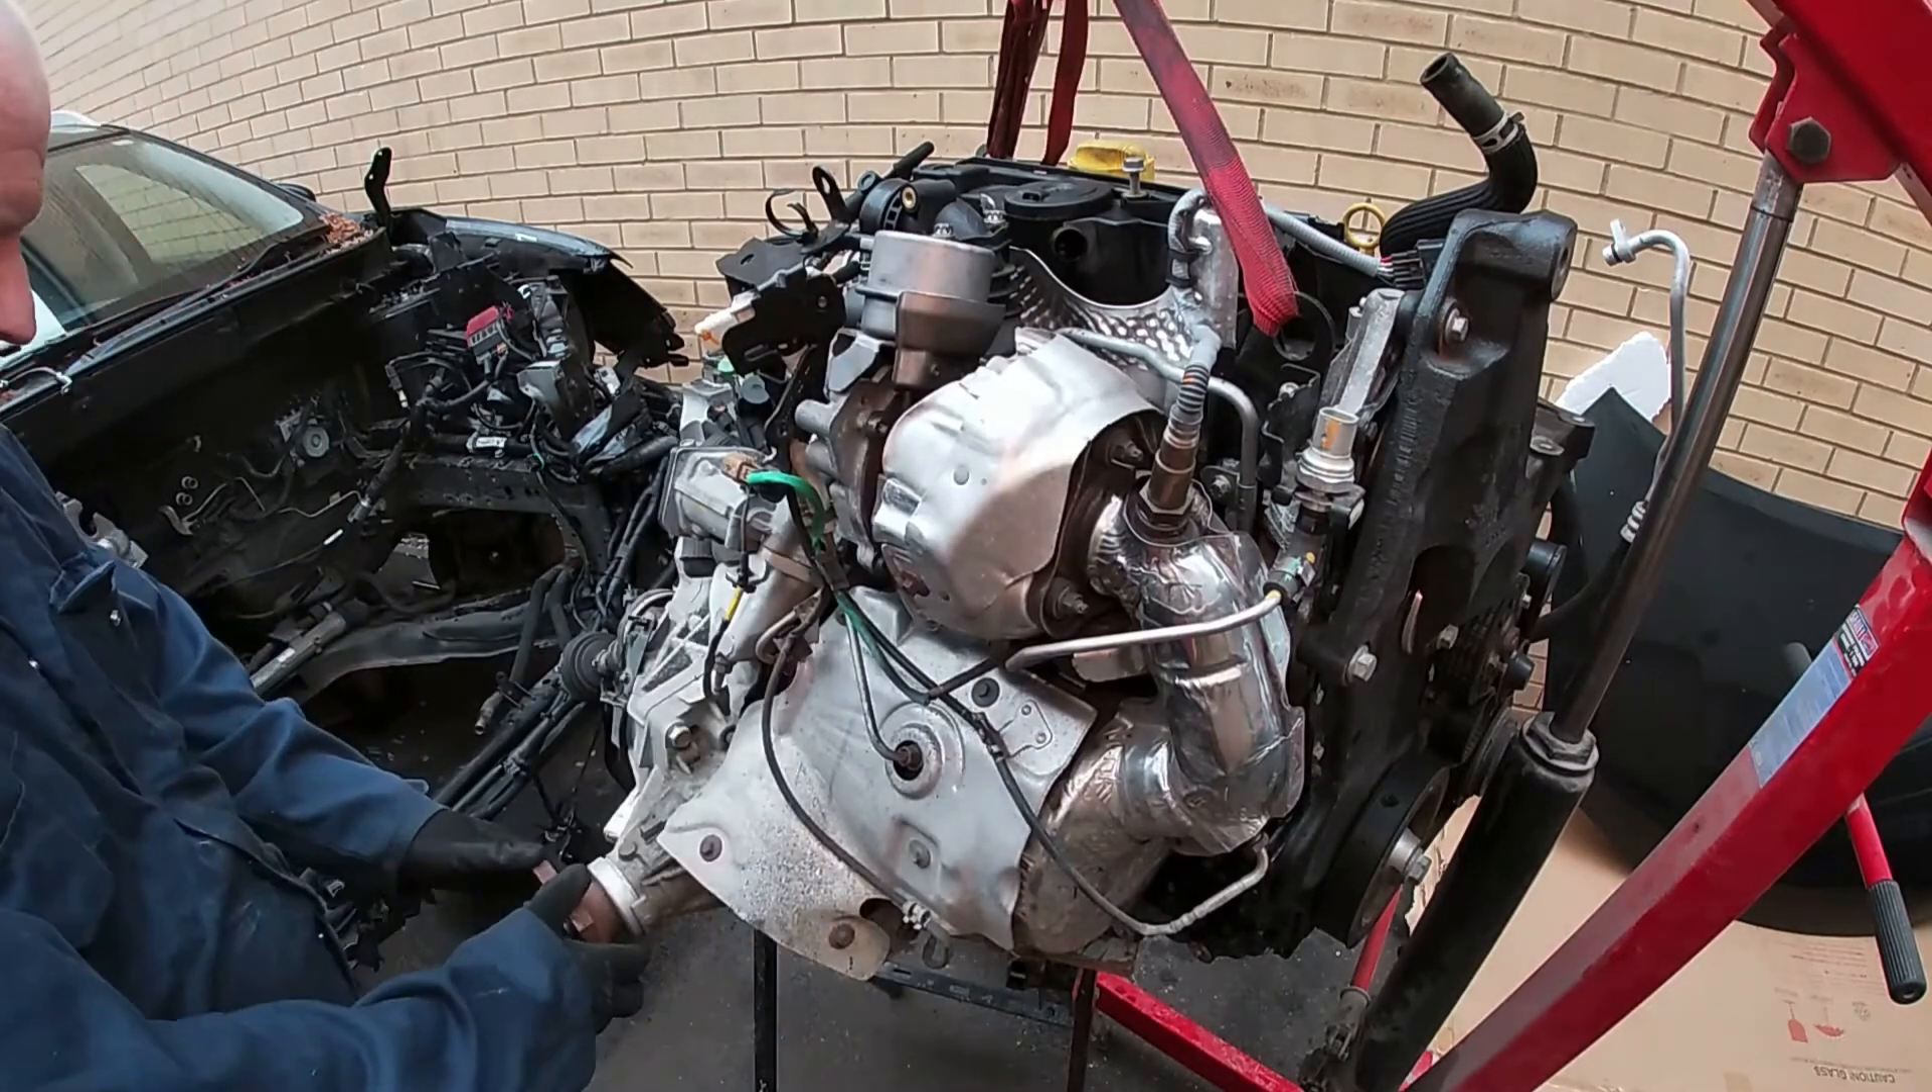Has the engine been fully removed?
Yes.